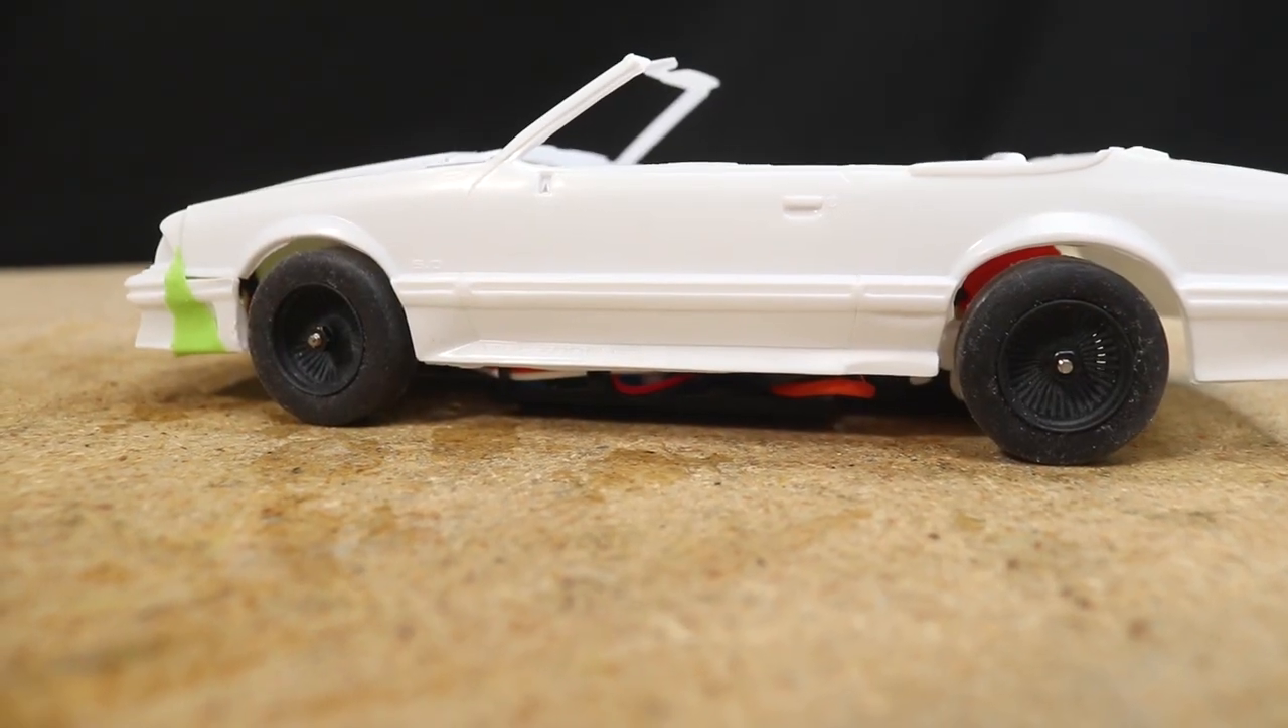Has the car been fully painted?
No.